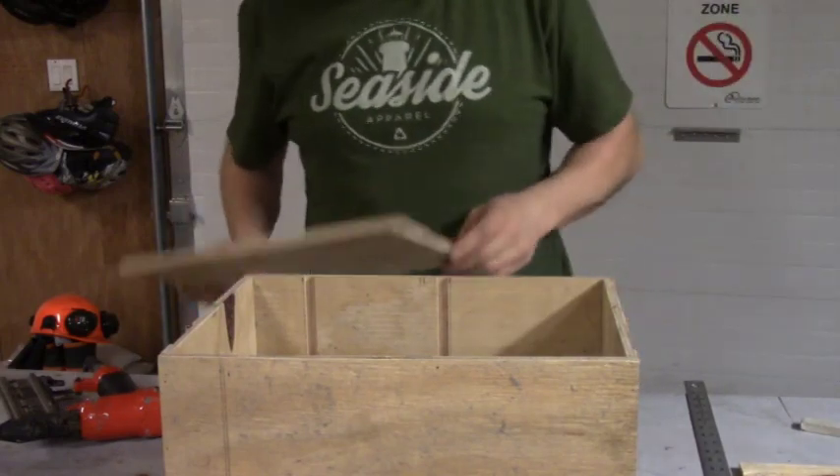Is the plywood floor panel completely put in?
No.